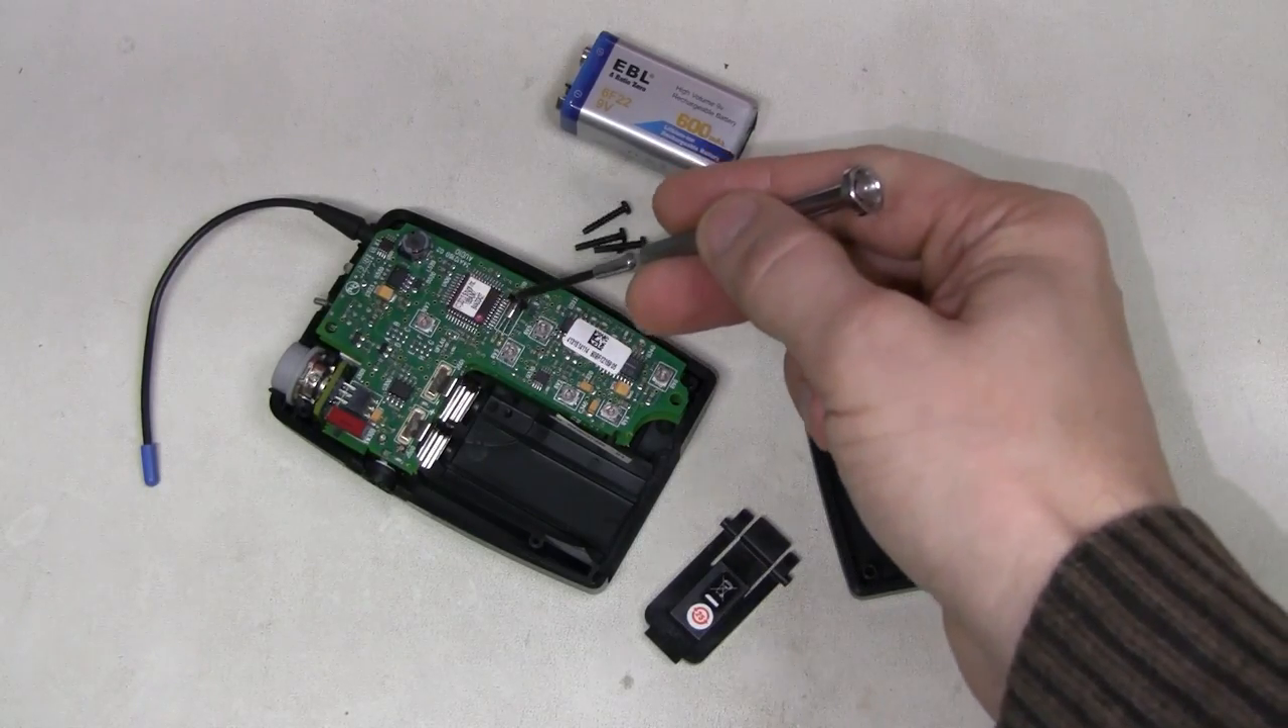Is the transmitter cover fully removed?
Yes.